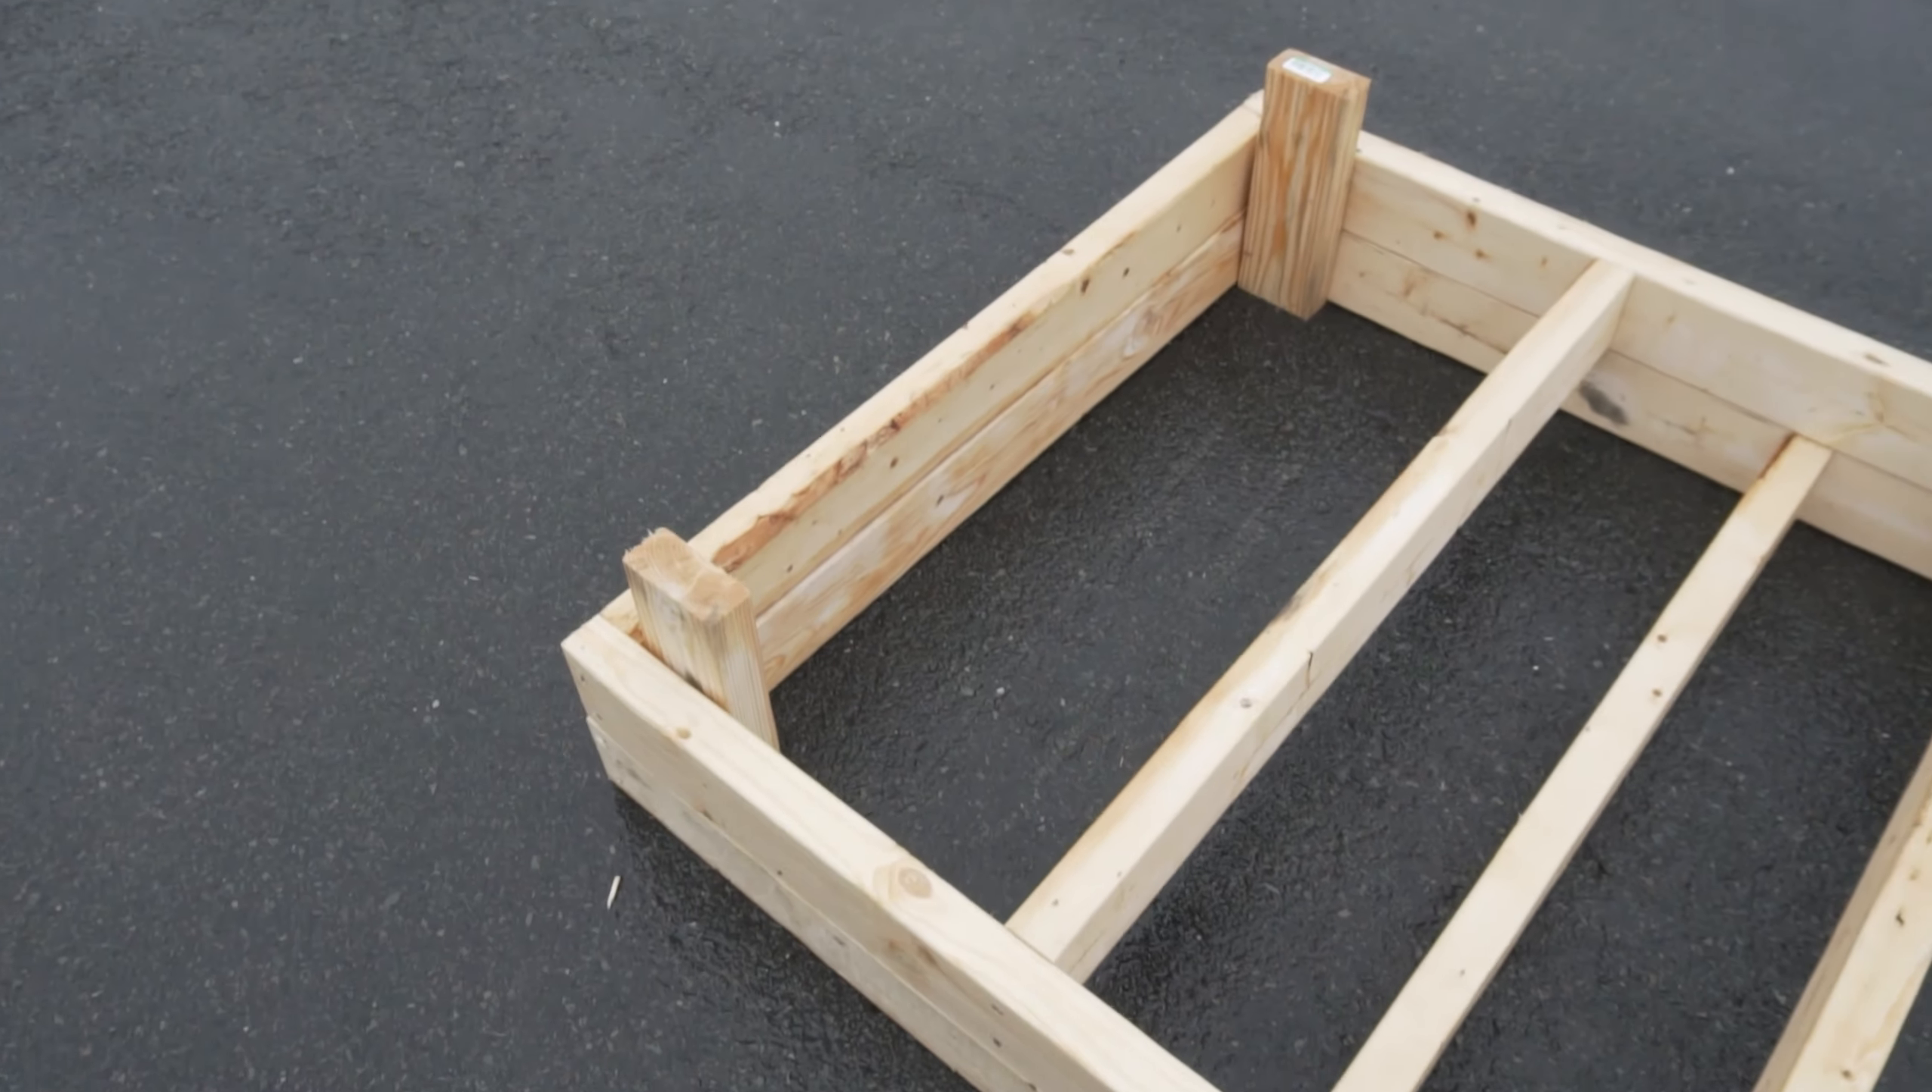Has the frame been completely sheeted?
No.